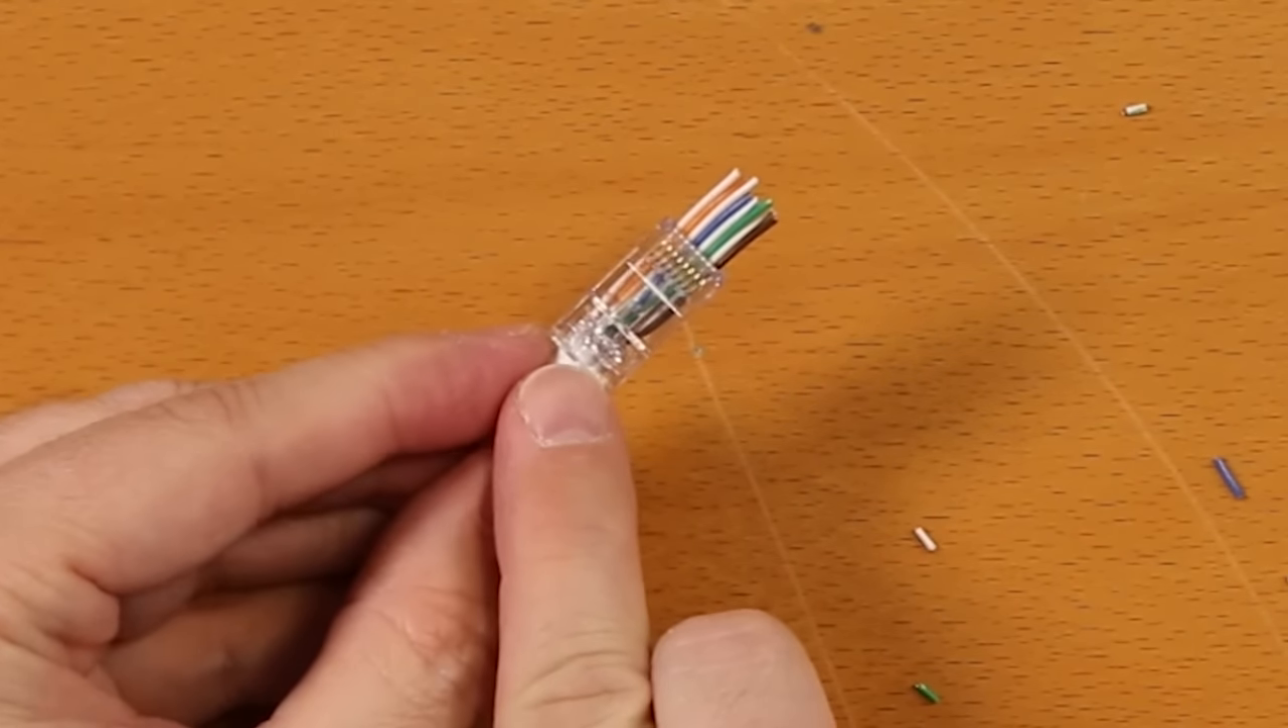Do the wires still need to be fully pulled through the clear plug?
No.